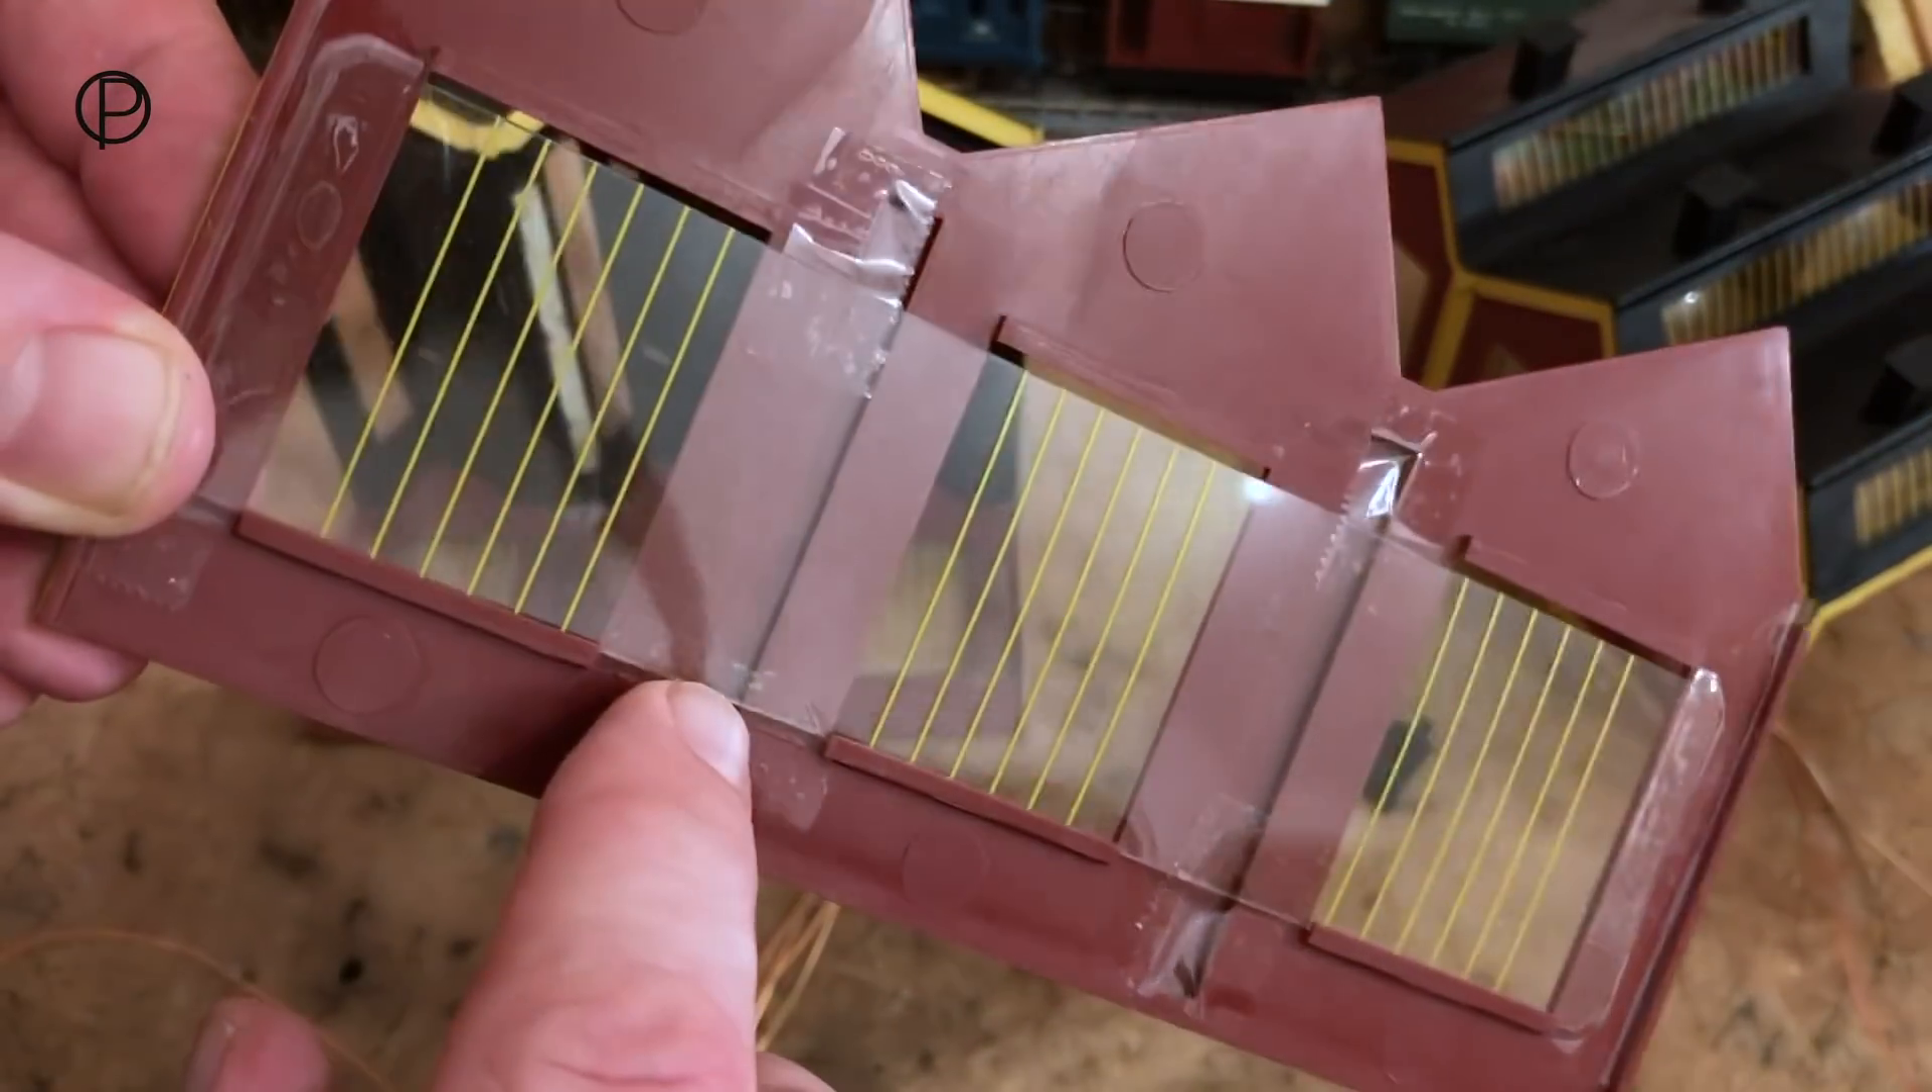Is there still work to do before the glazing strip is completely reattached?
No.